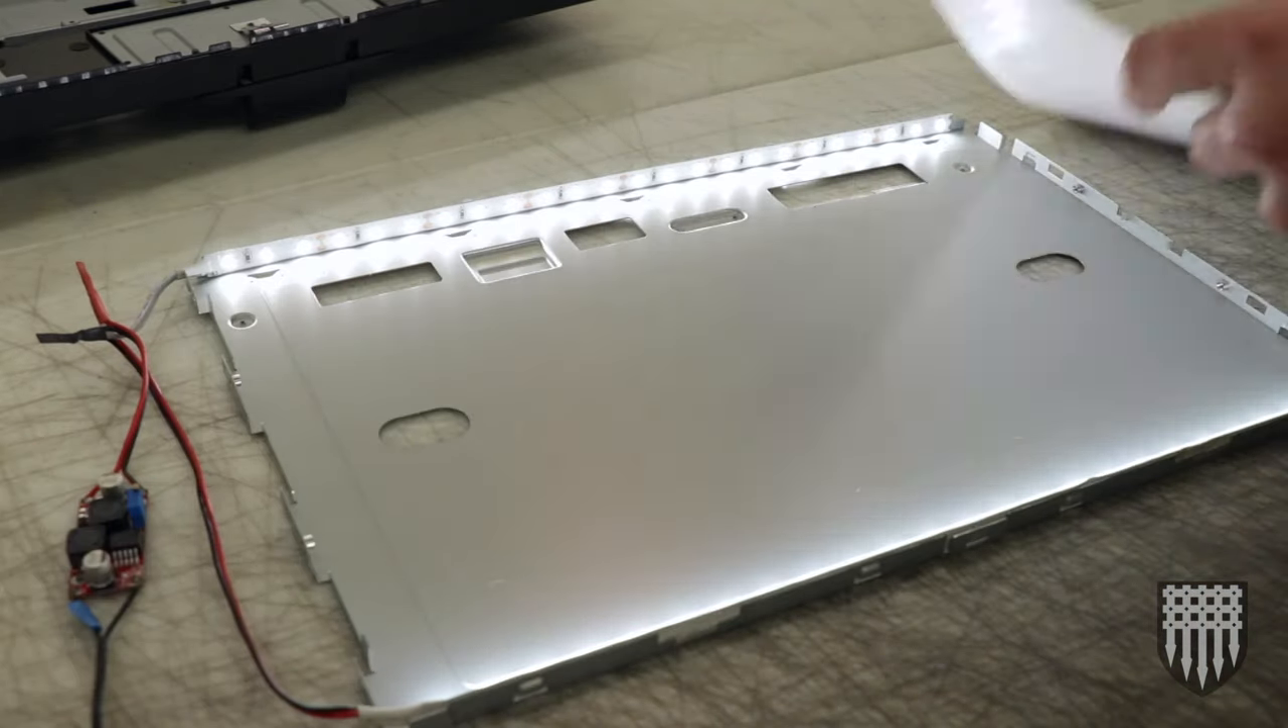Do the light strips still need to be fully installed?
No.